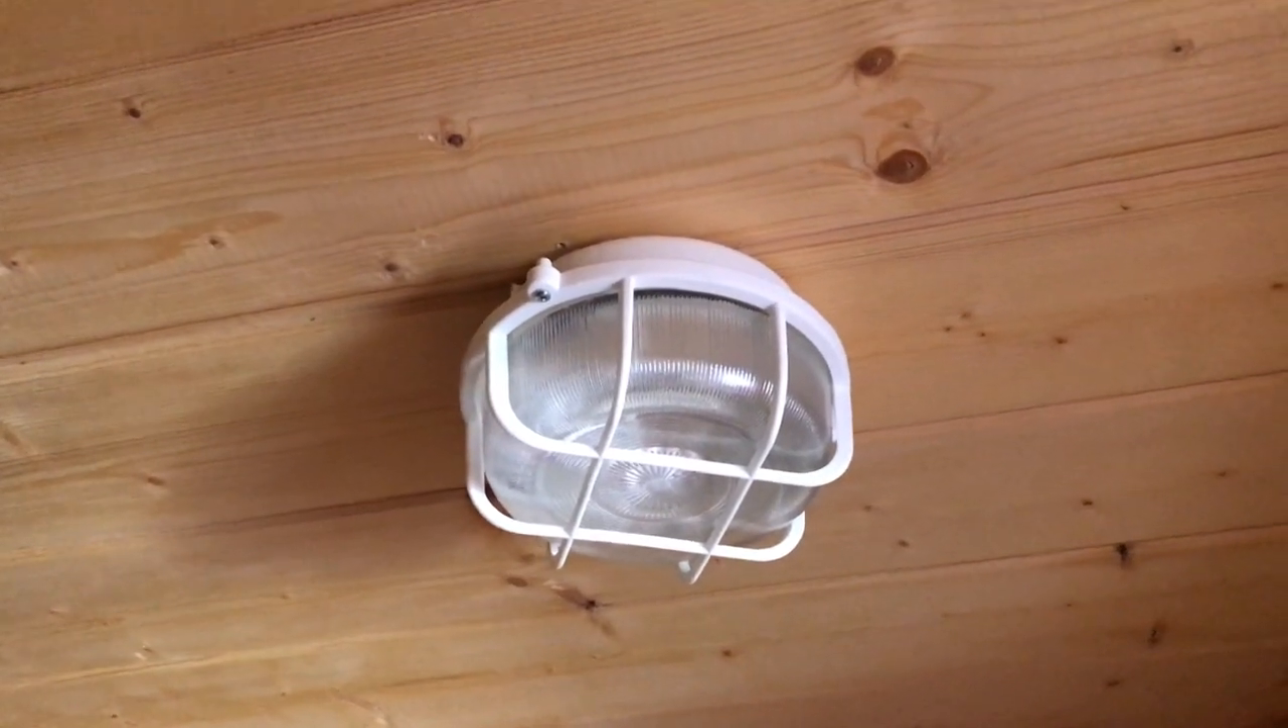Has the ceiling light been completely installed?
Yes.